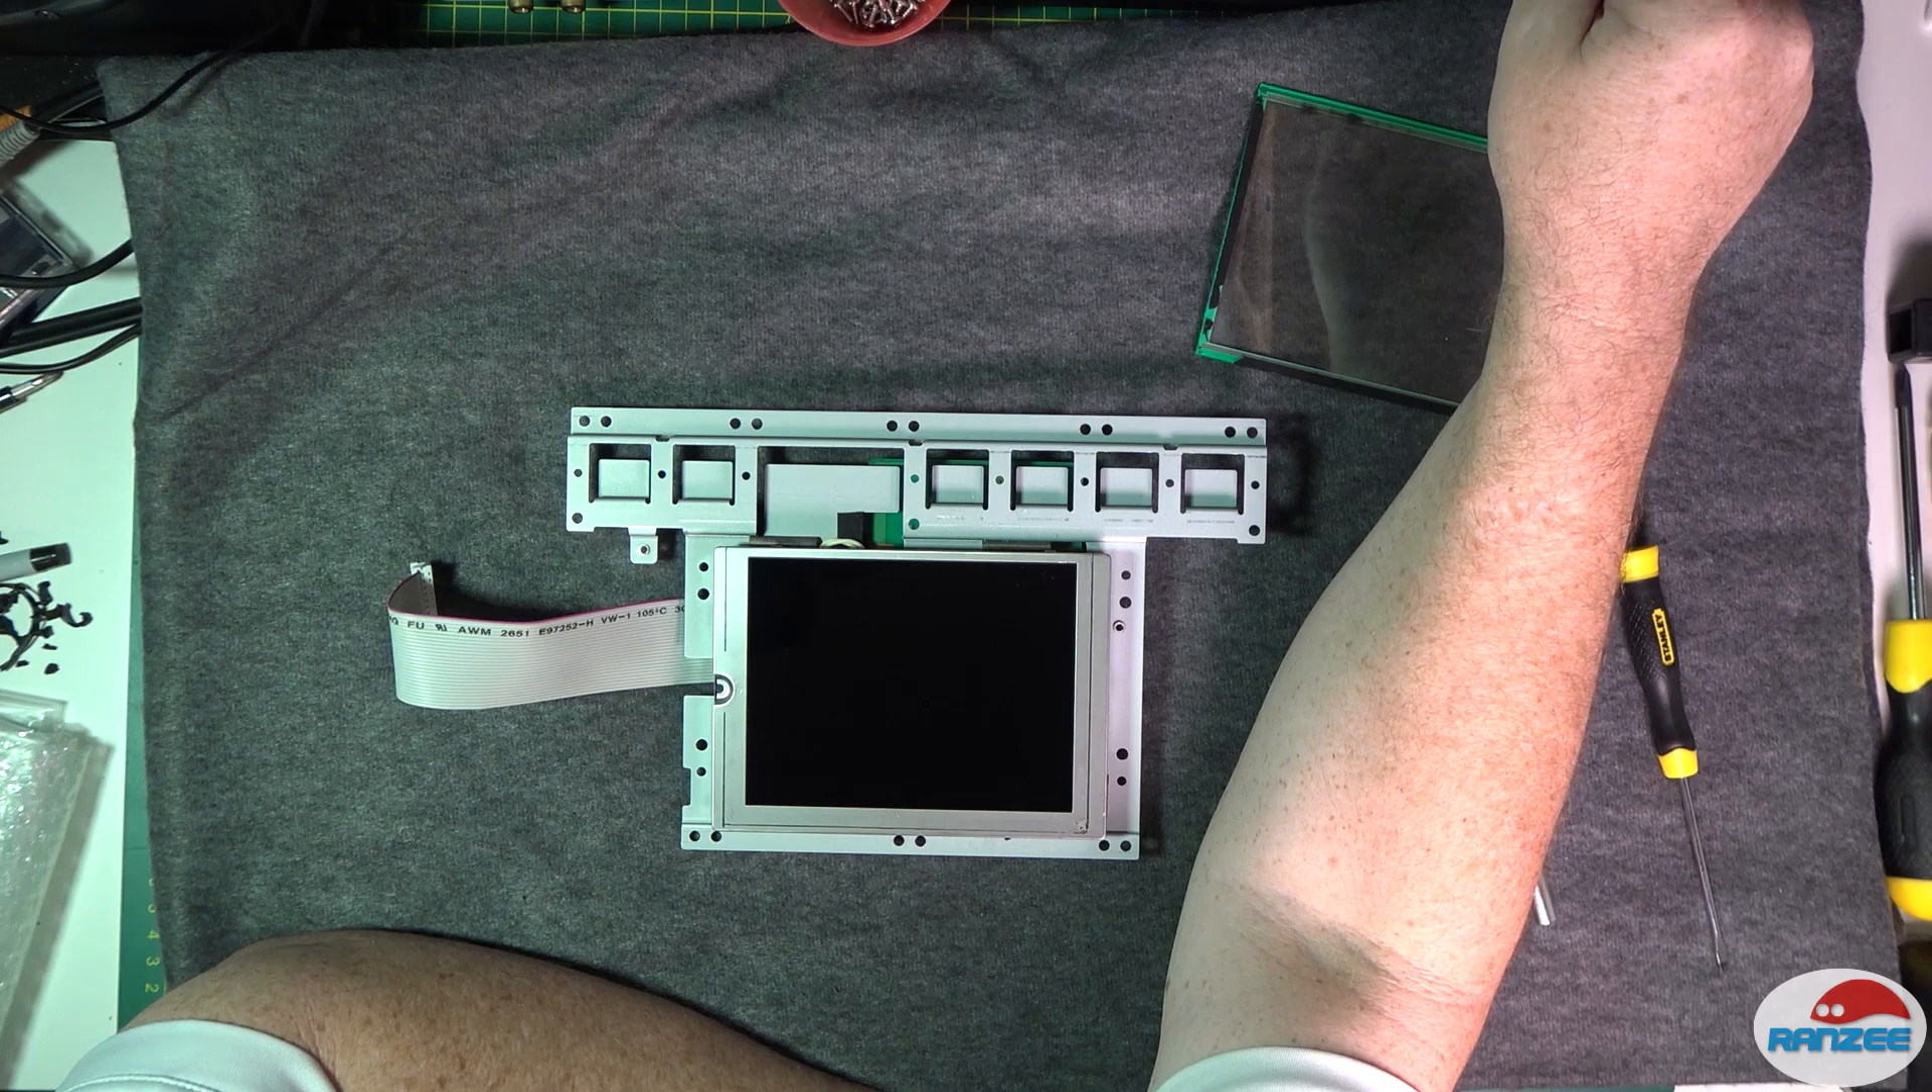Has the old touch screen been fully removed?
Yes.